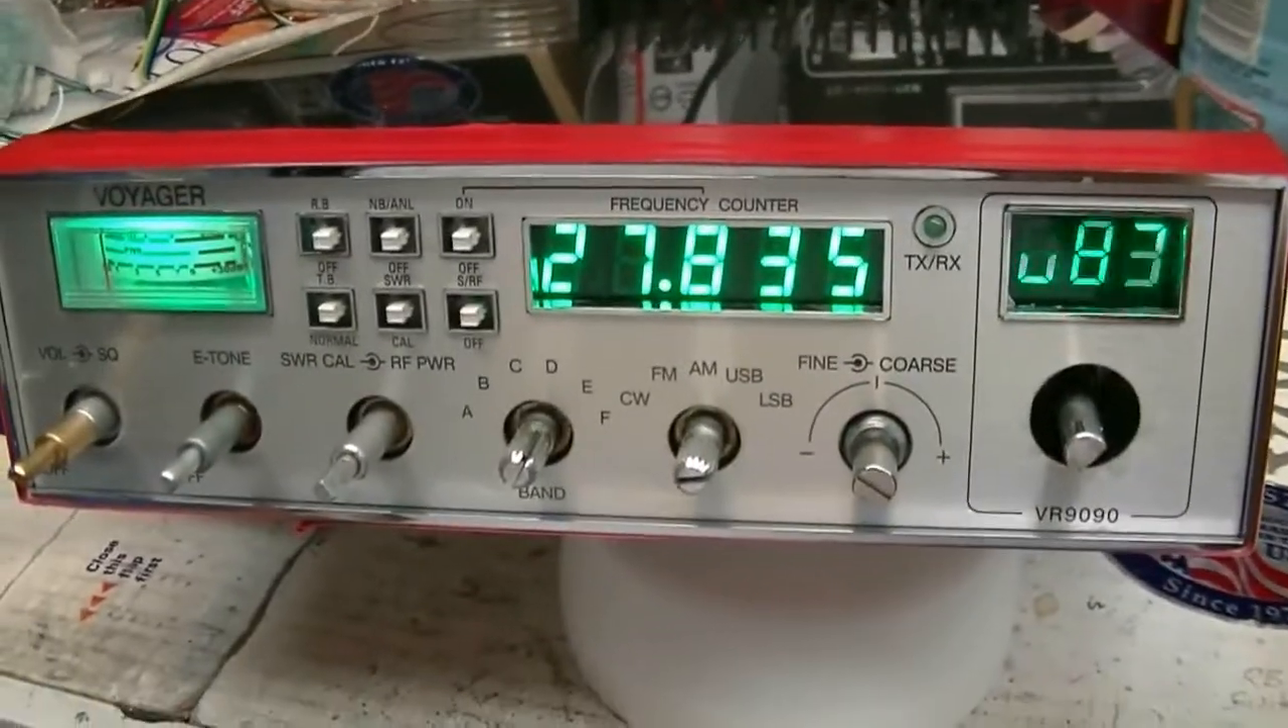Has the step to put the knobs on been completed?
No.